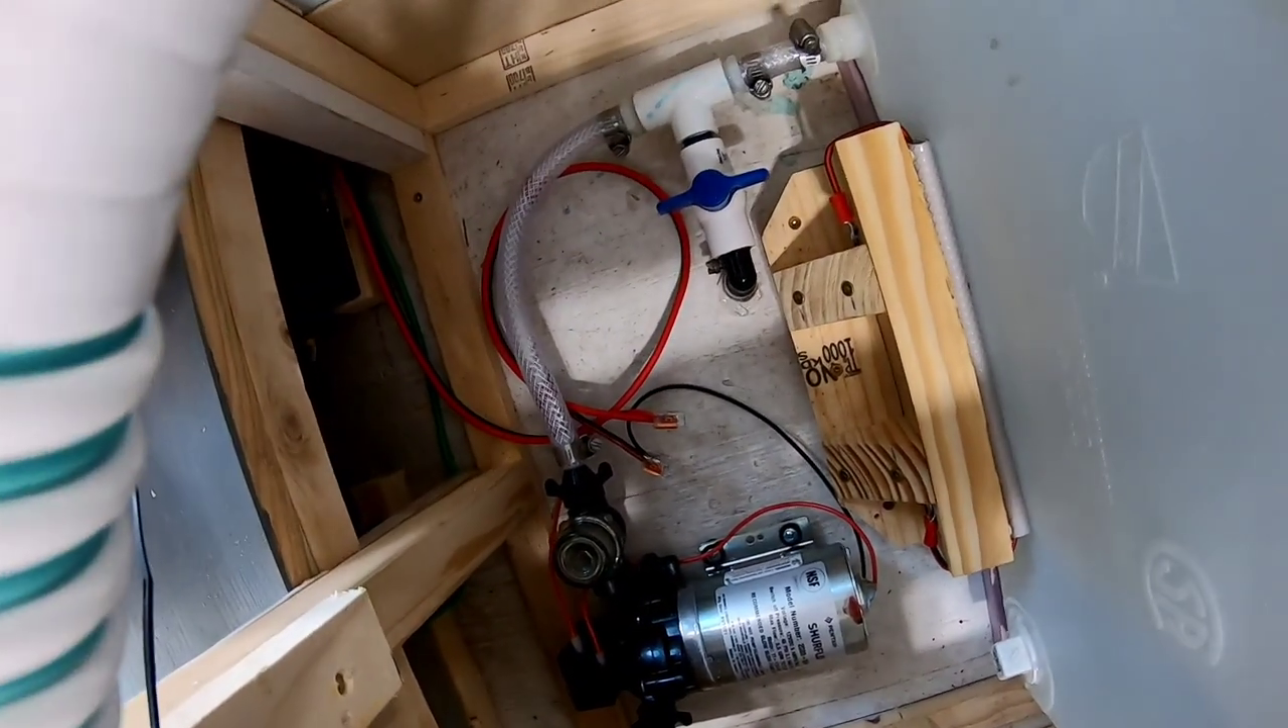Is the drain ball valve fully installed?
Yes.